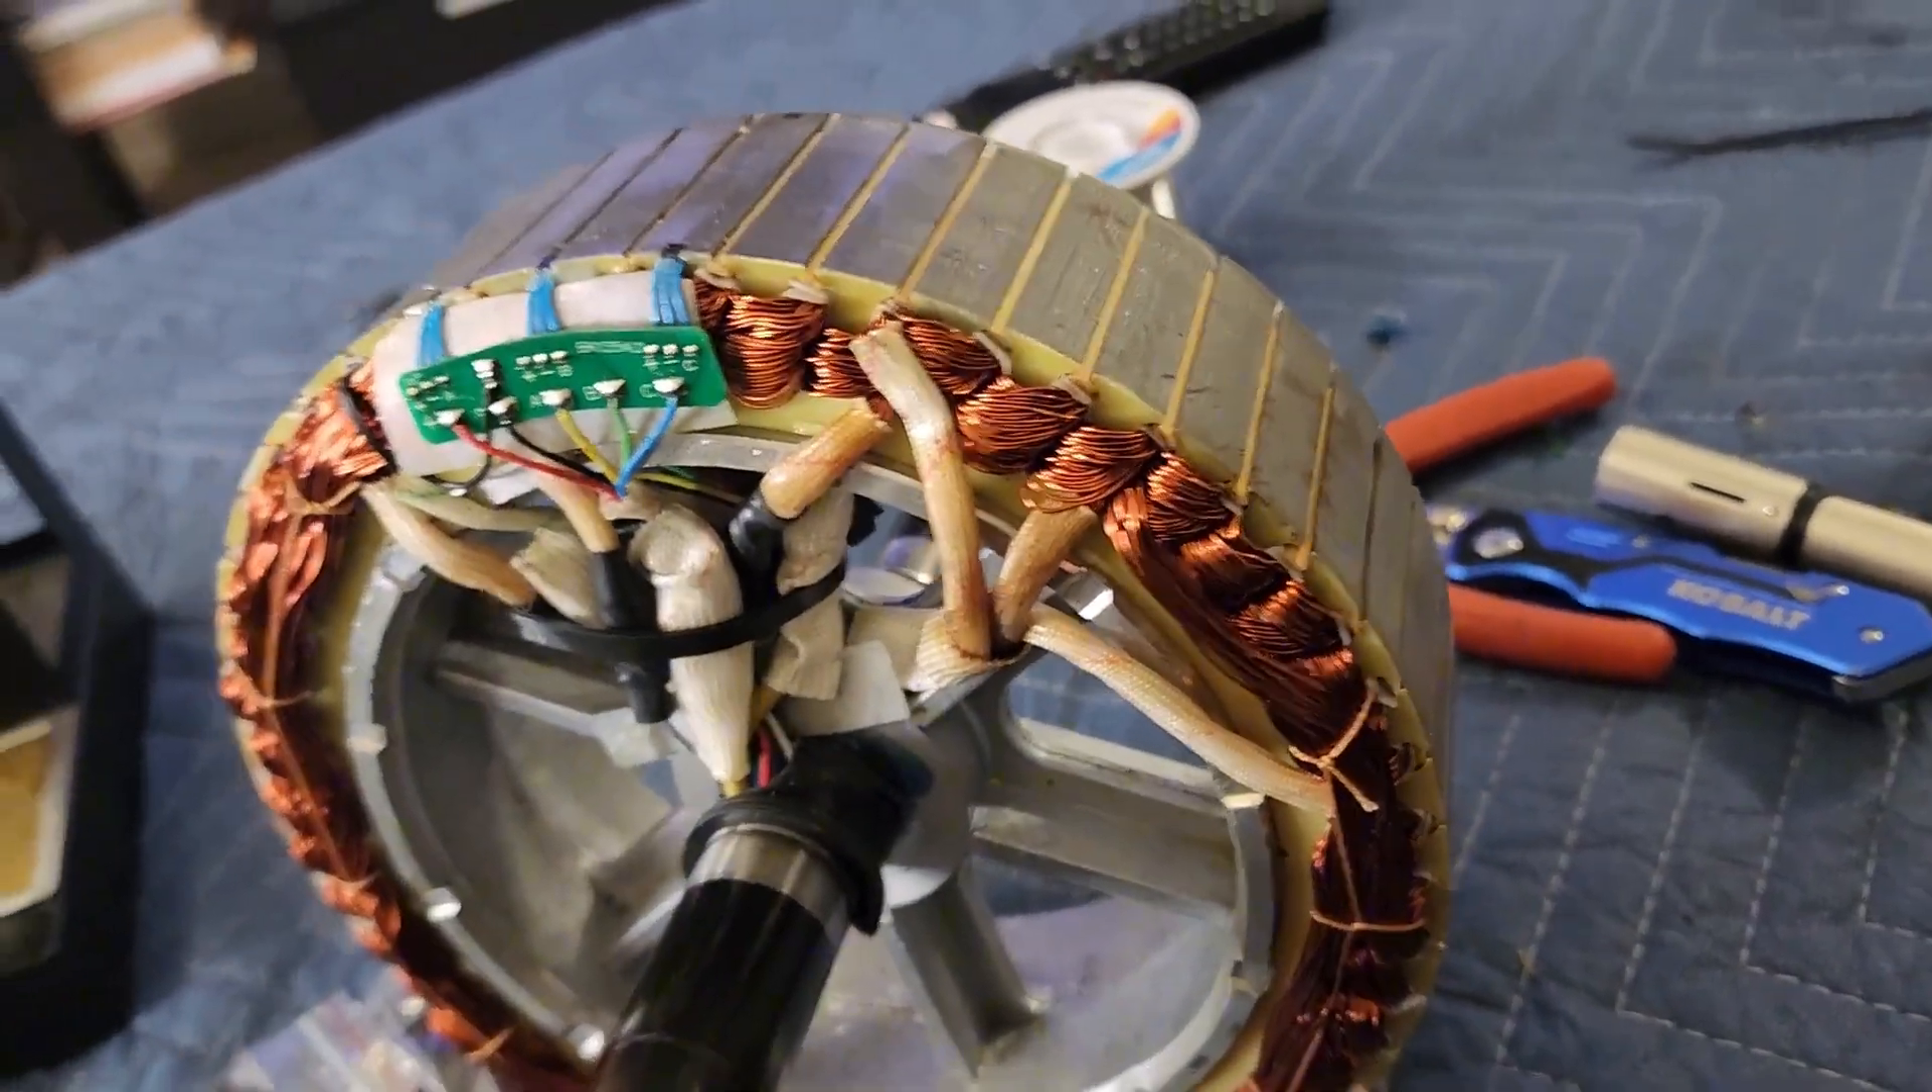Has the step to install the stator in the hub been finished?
No.